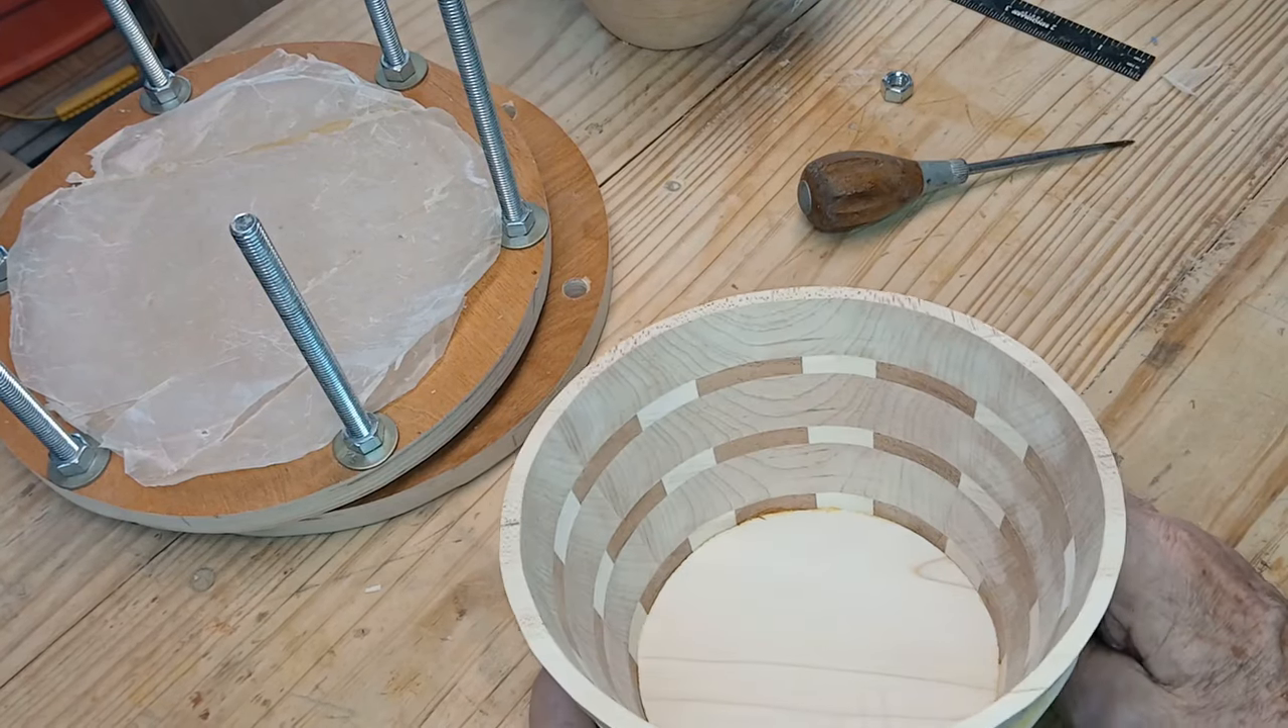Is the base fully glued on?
Yes.